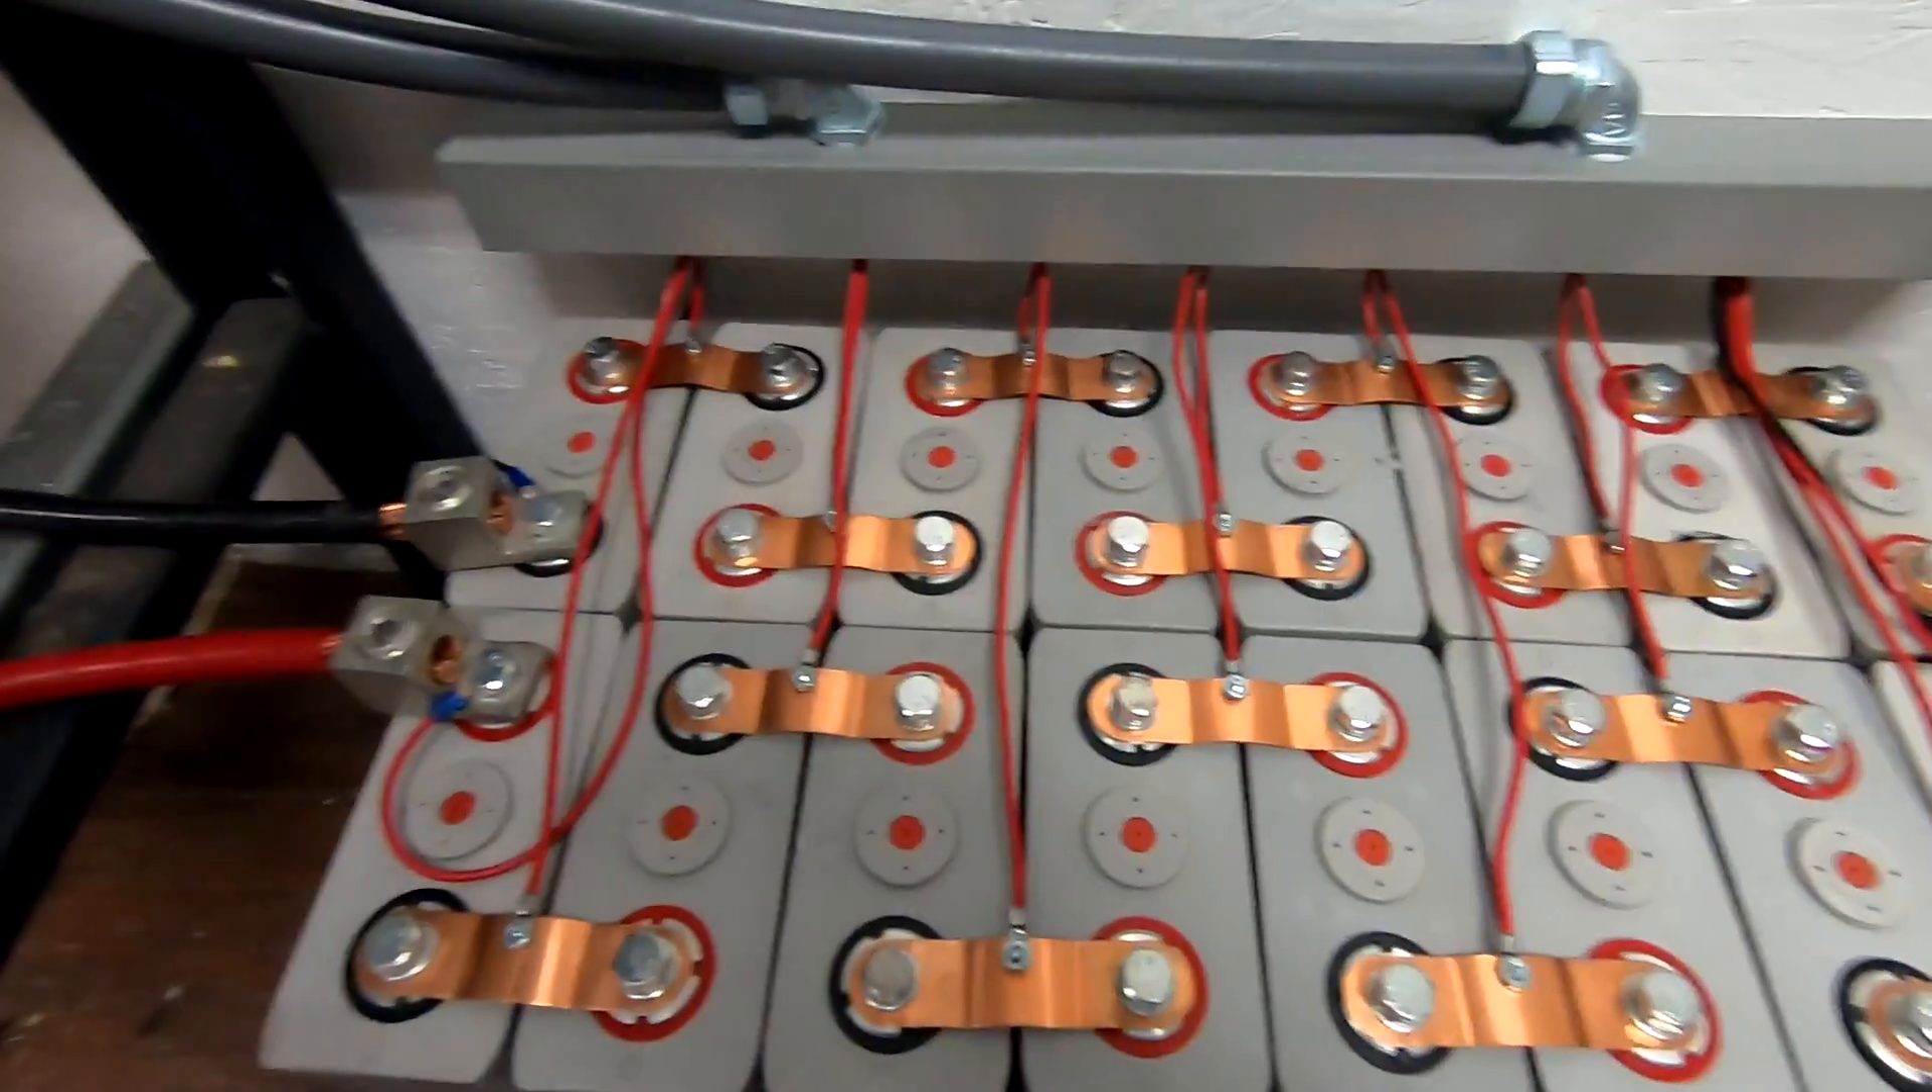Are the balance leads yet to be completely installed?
No.